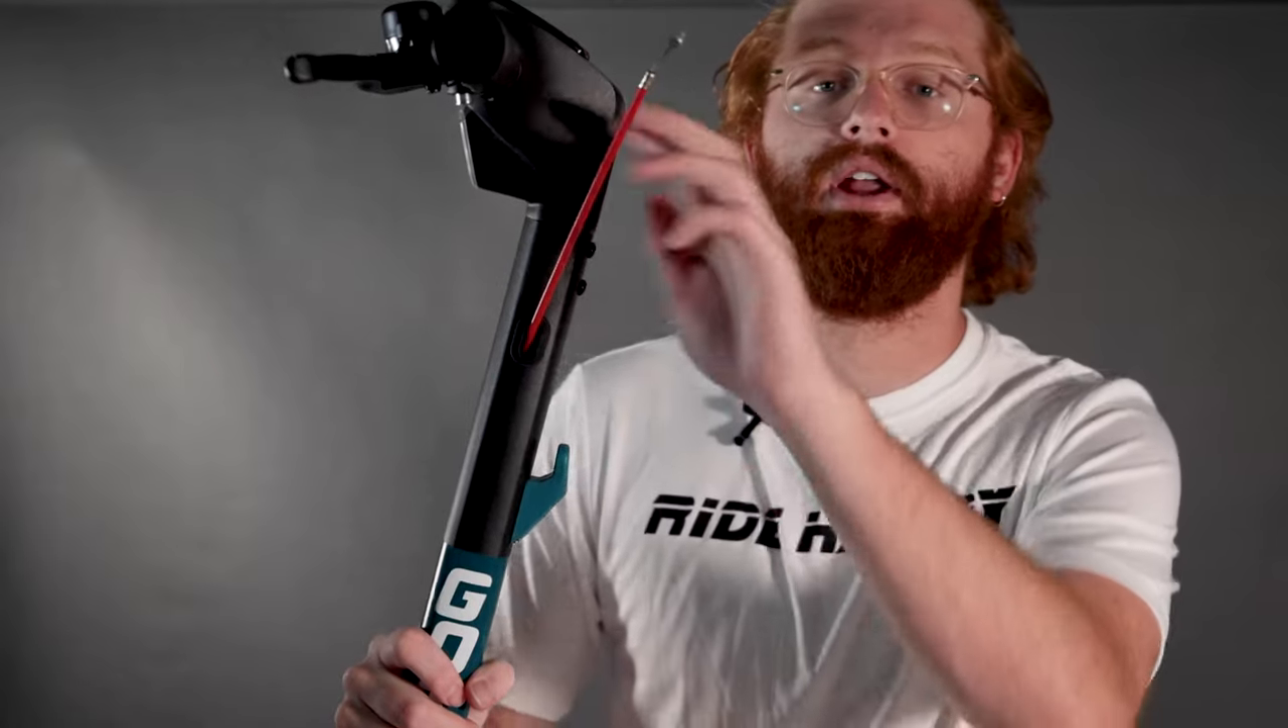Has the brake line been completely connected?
No.